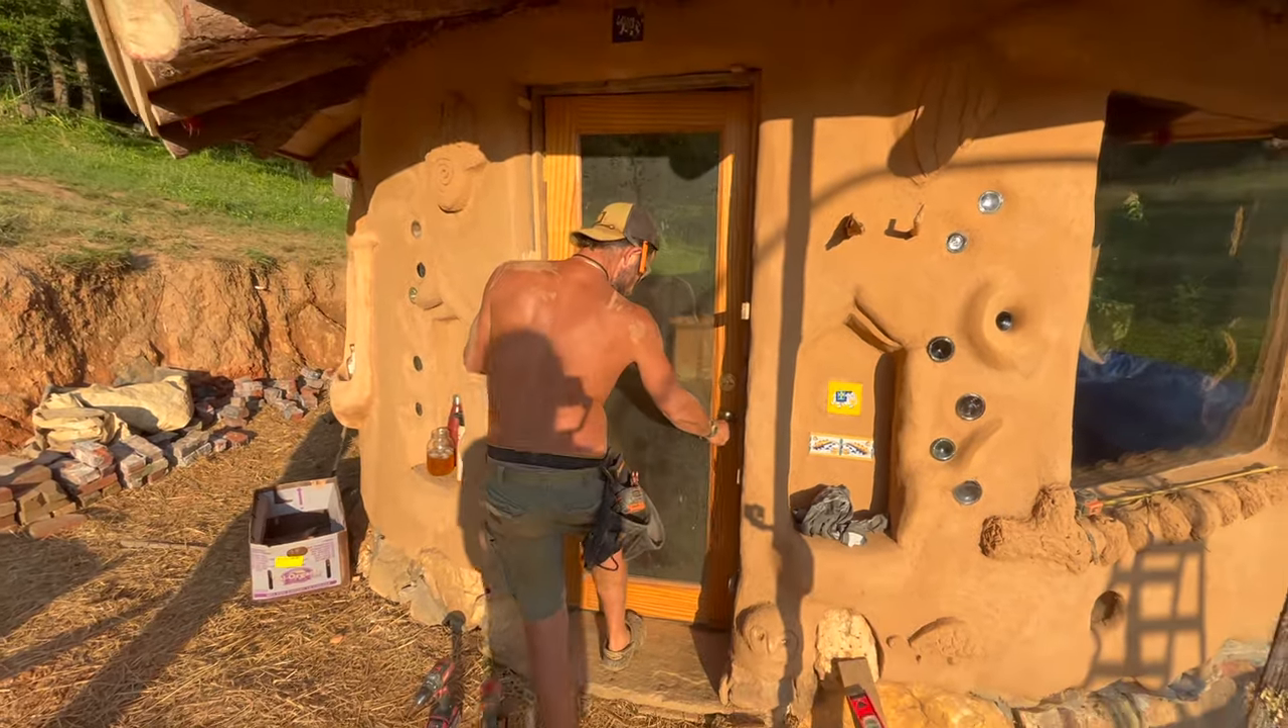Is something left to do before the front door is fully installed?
No.